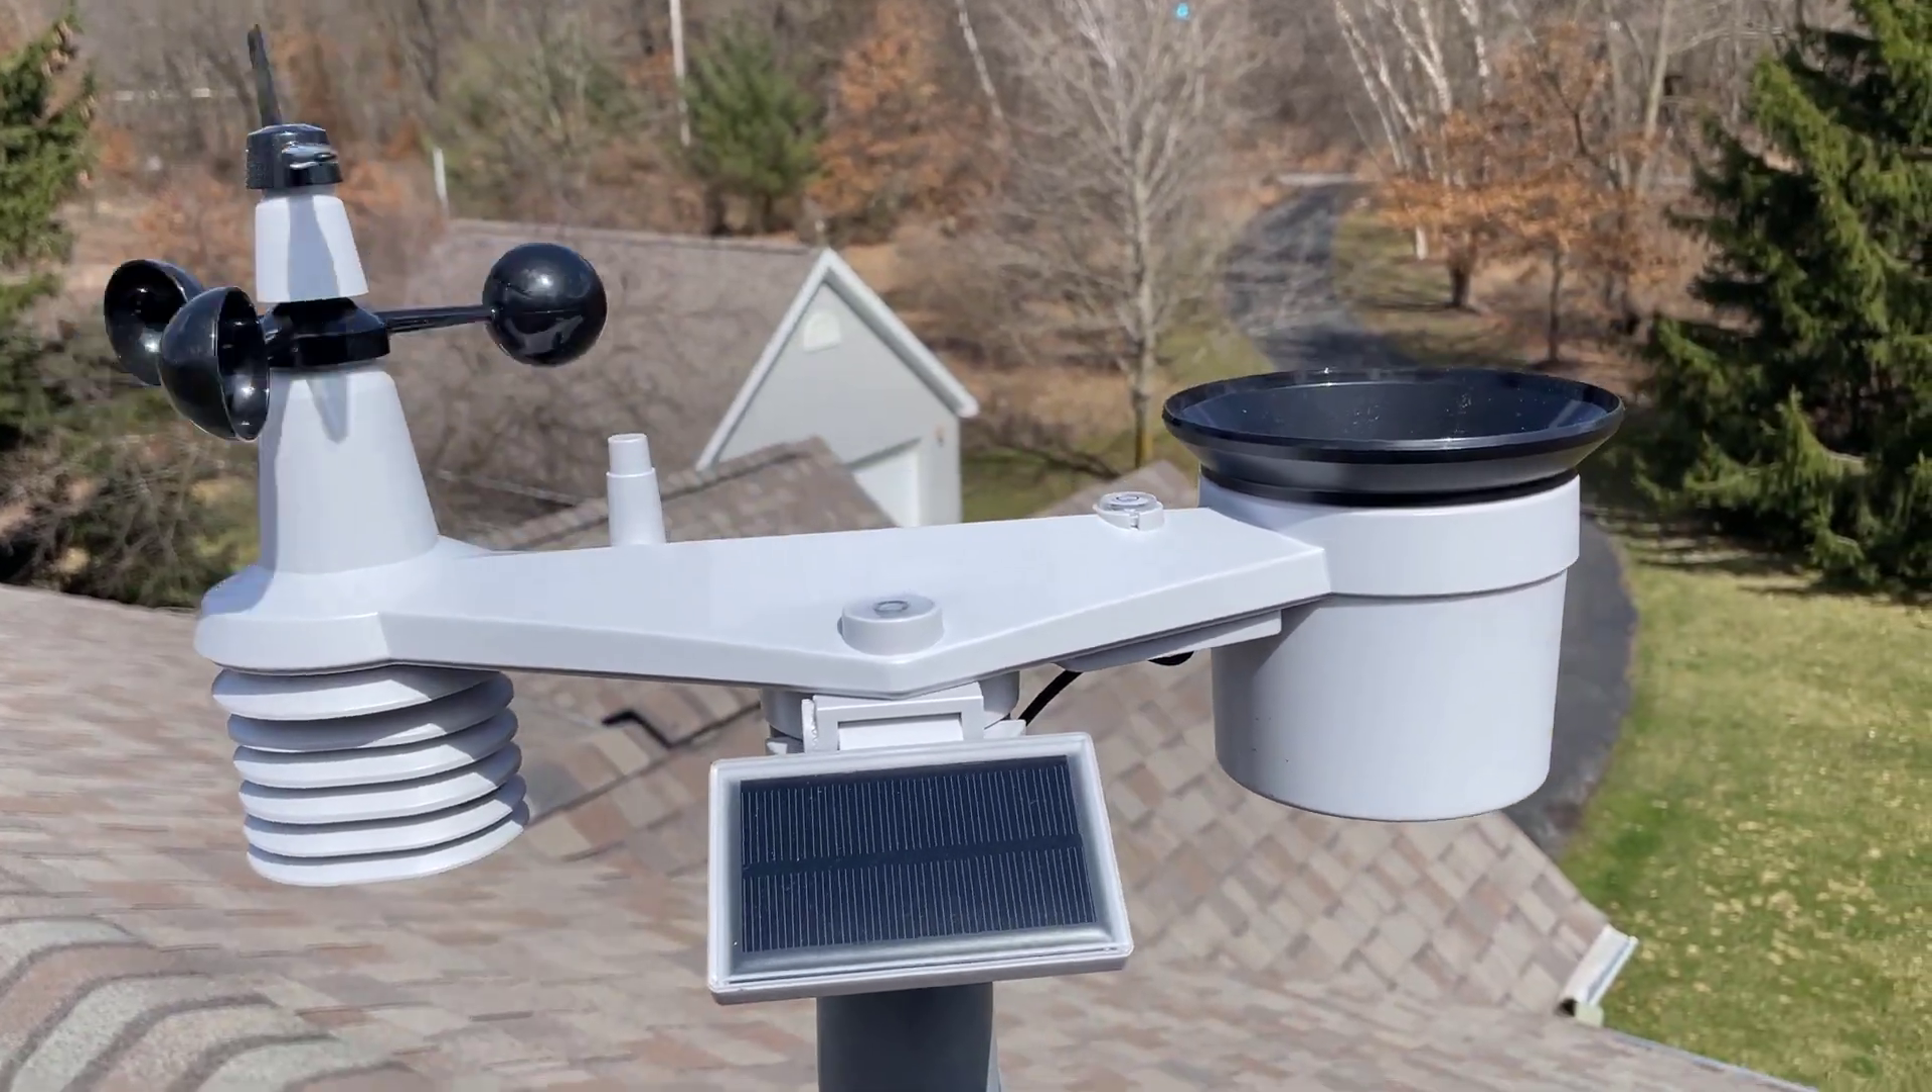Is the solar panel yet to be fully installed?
No.